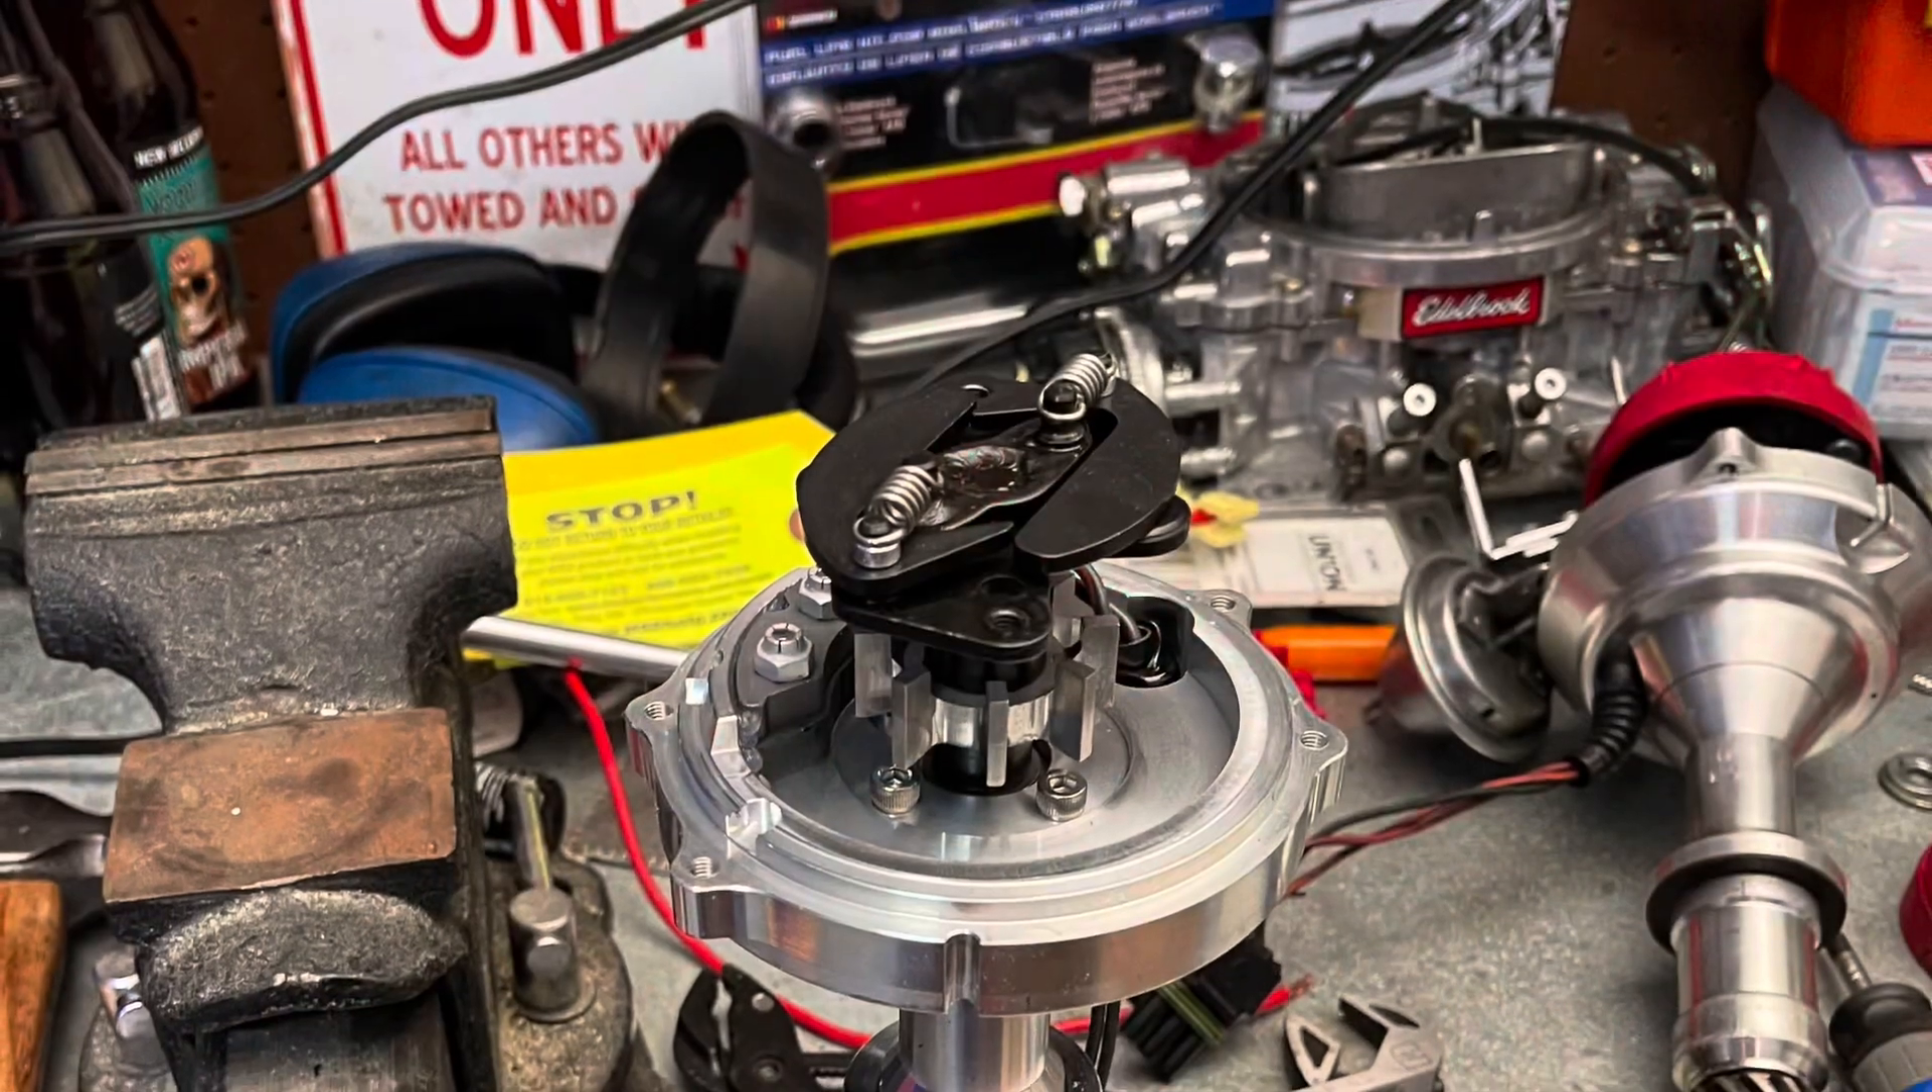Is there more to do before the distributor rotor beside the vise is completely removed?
No.